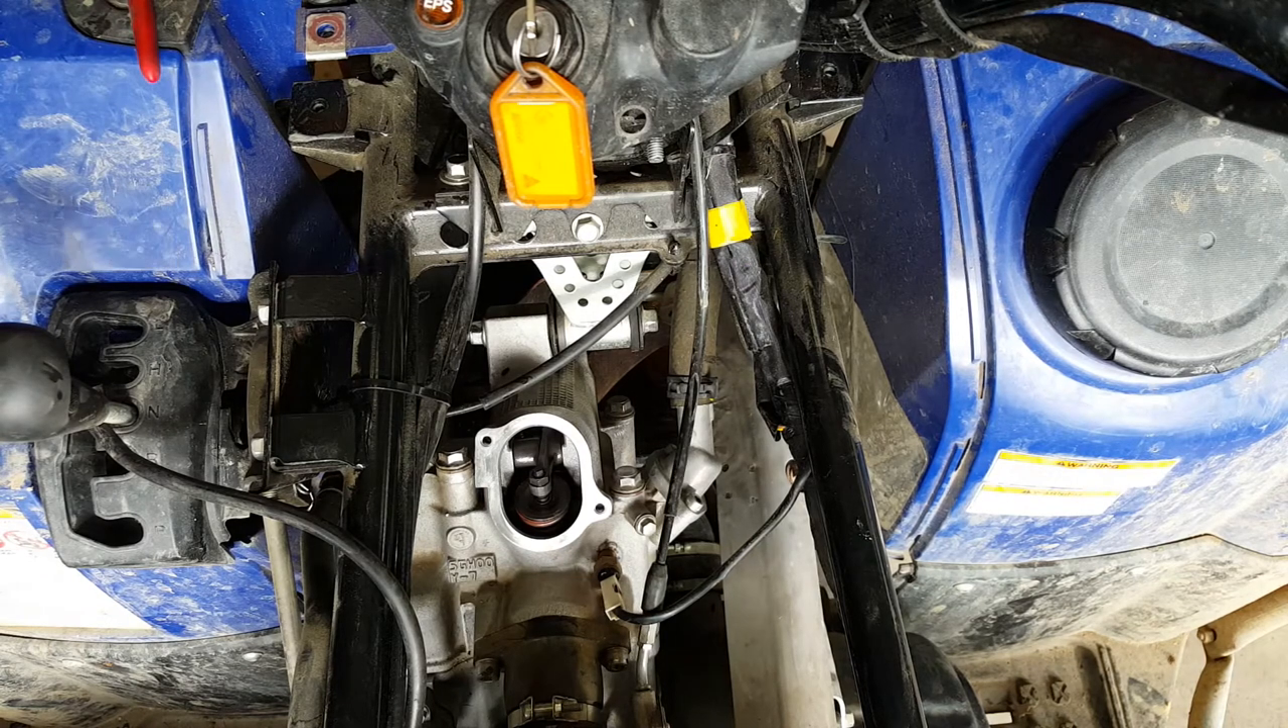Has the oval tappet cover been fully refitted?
No.